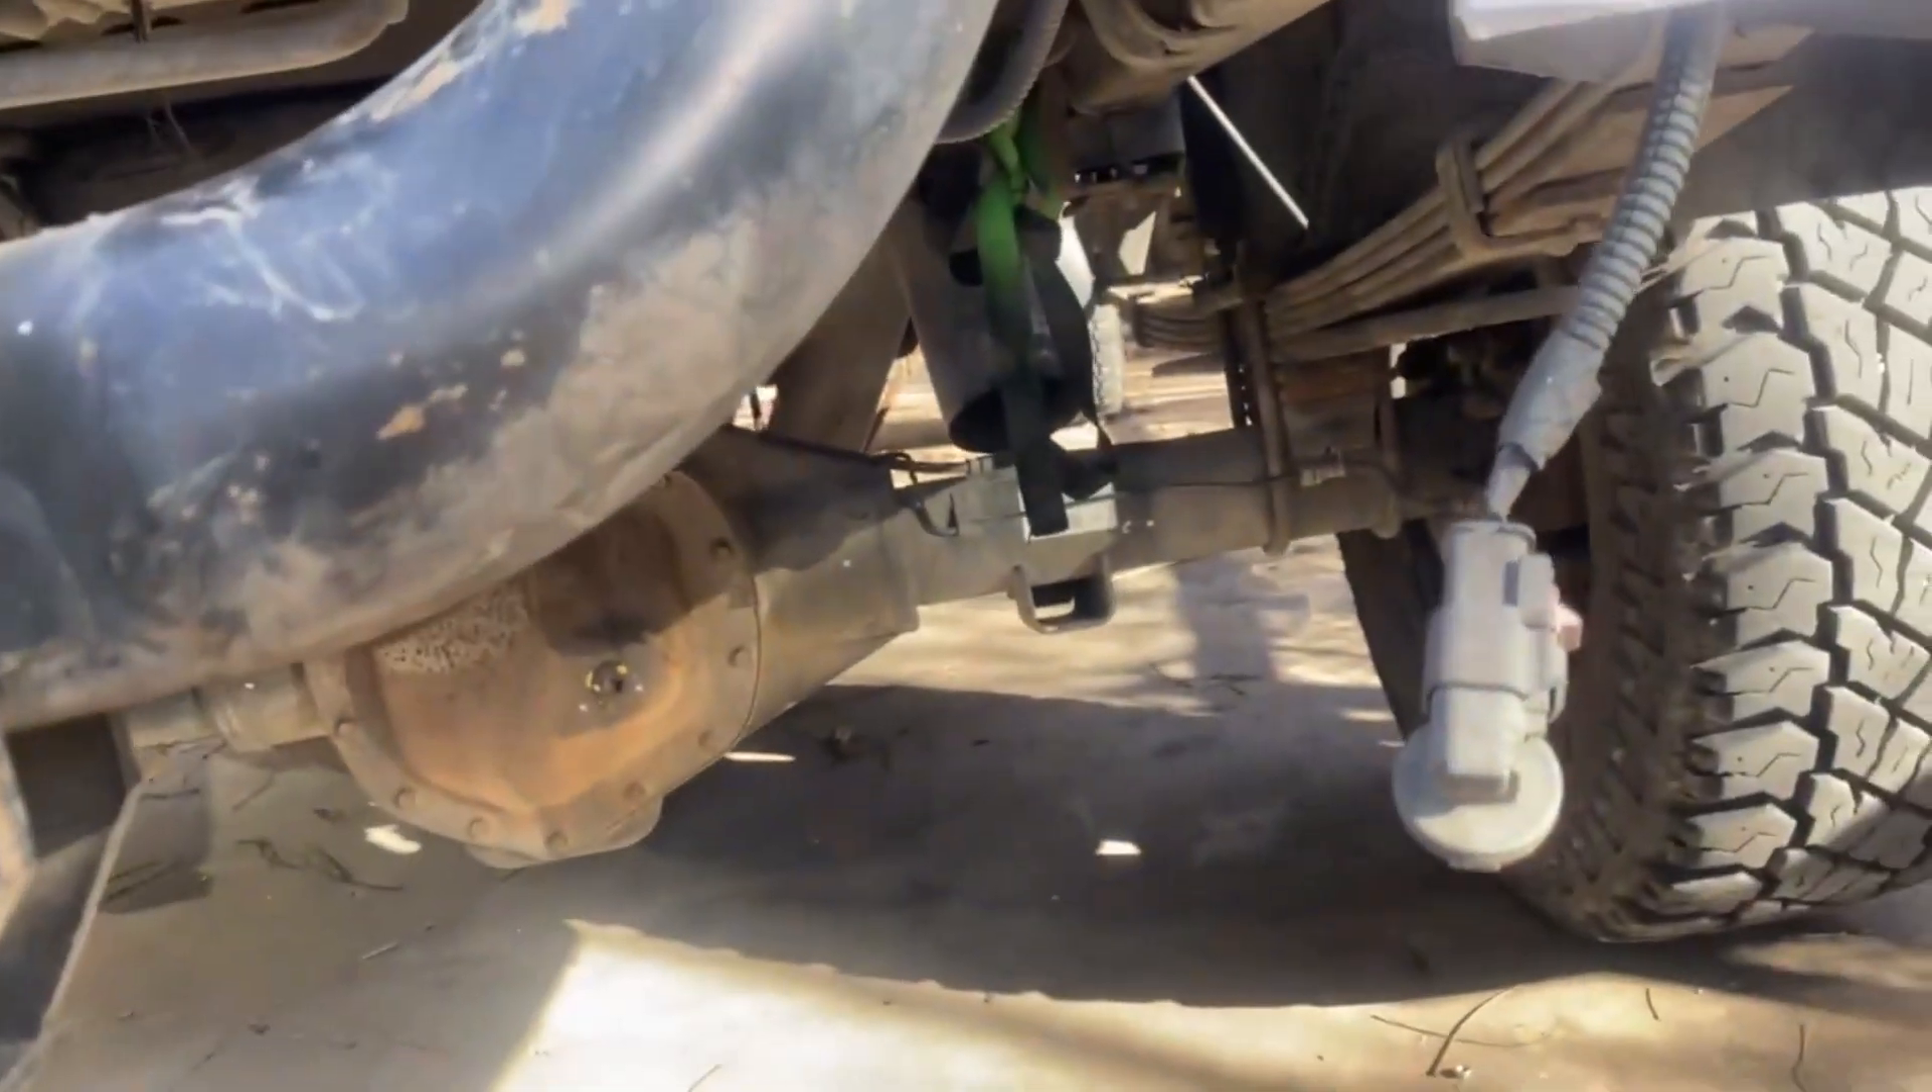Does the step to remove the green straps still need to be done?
Yes.